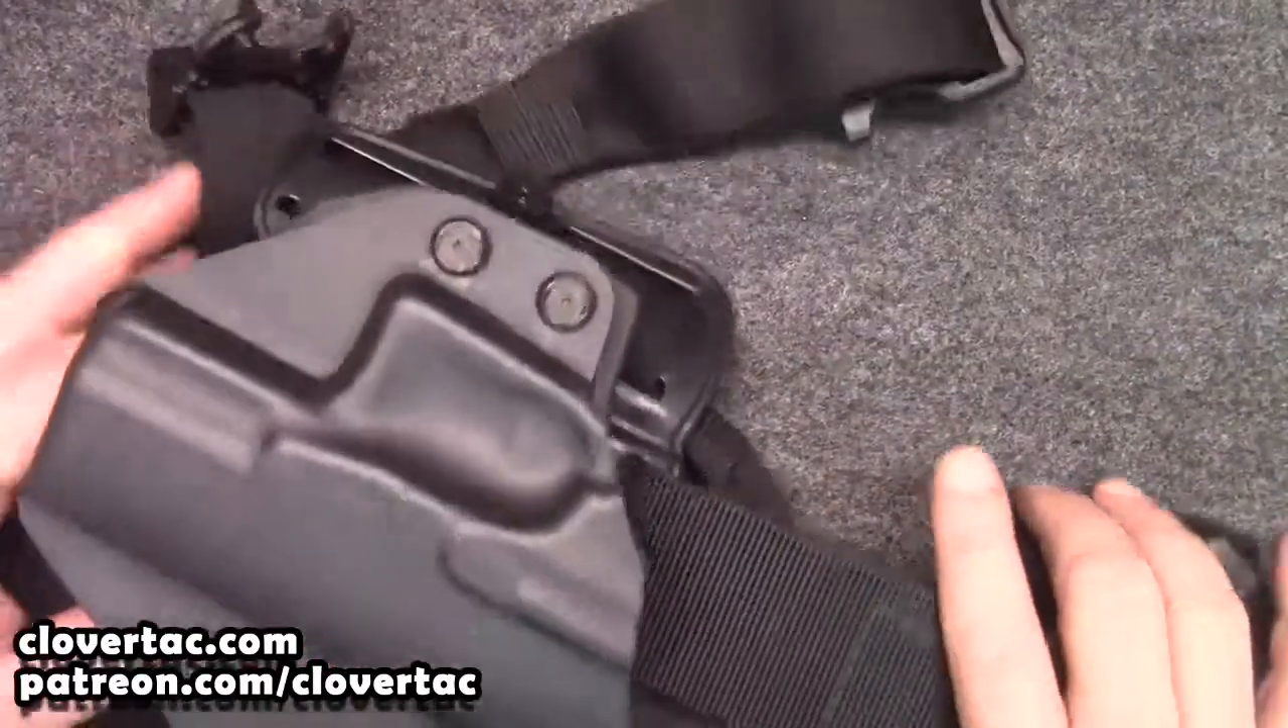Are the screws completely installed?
Yes.